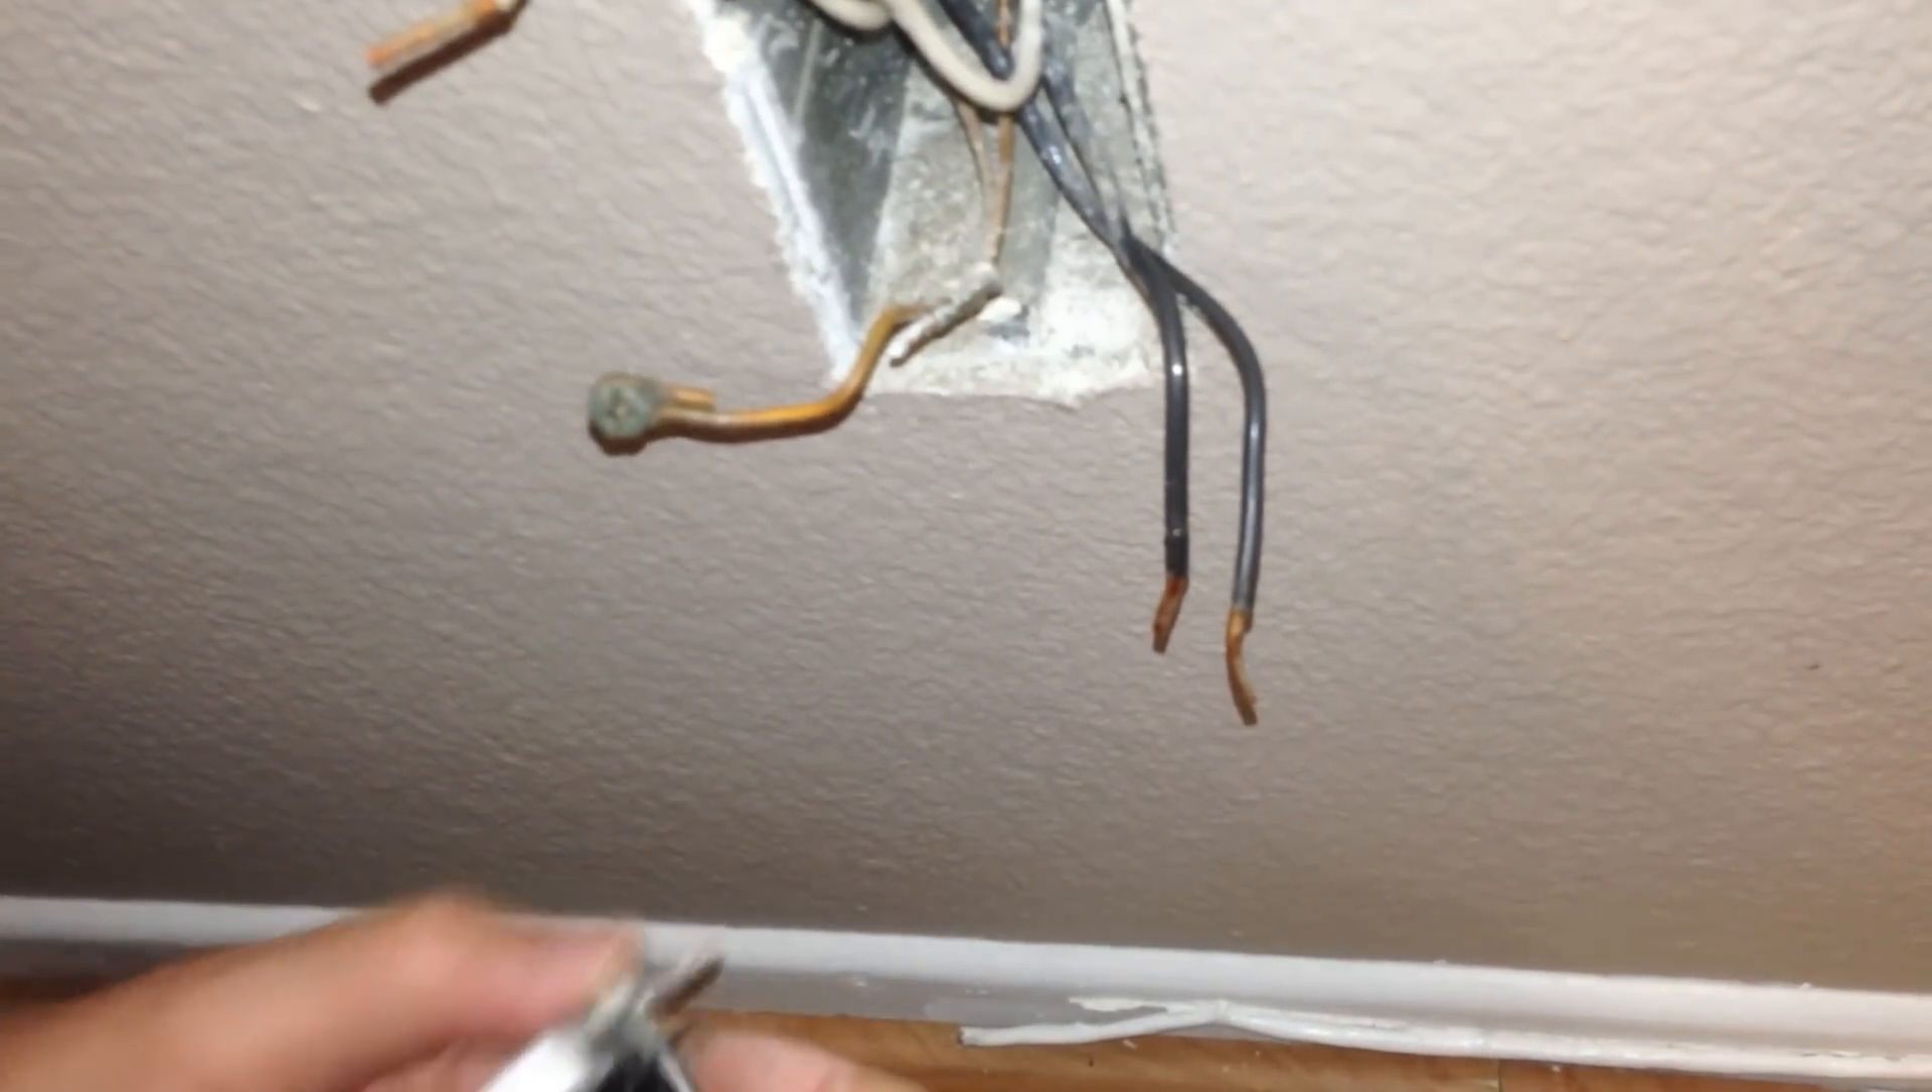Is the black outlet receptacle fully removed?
Yes.